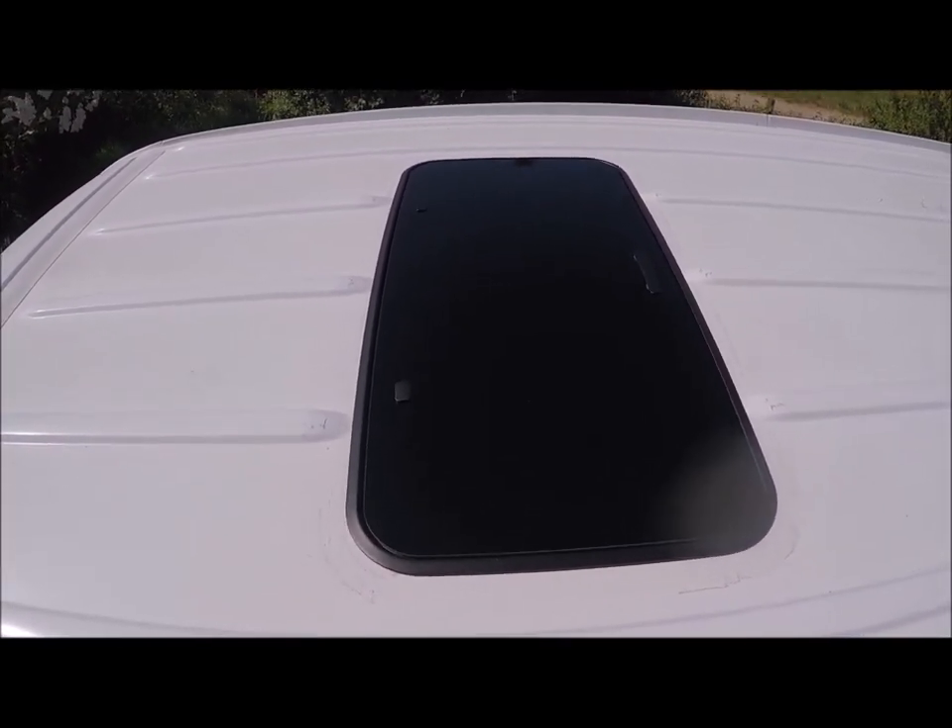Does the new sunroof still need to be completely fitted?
No.